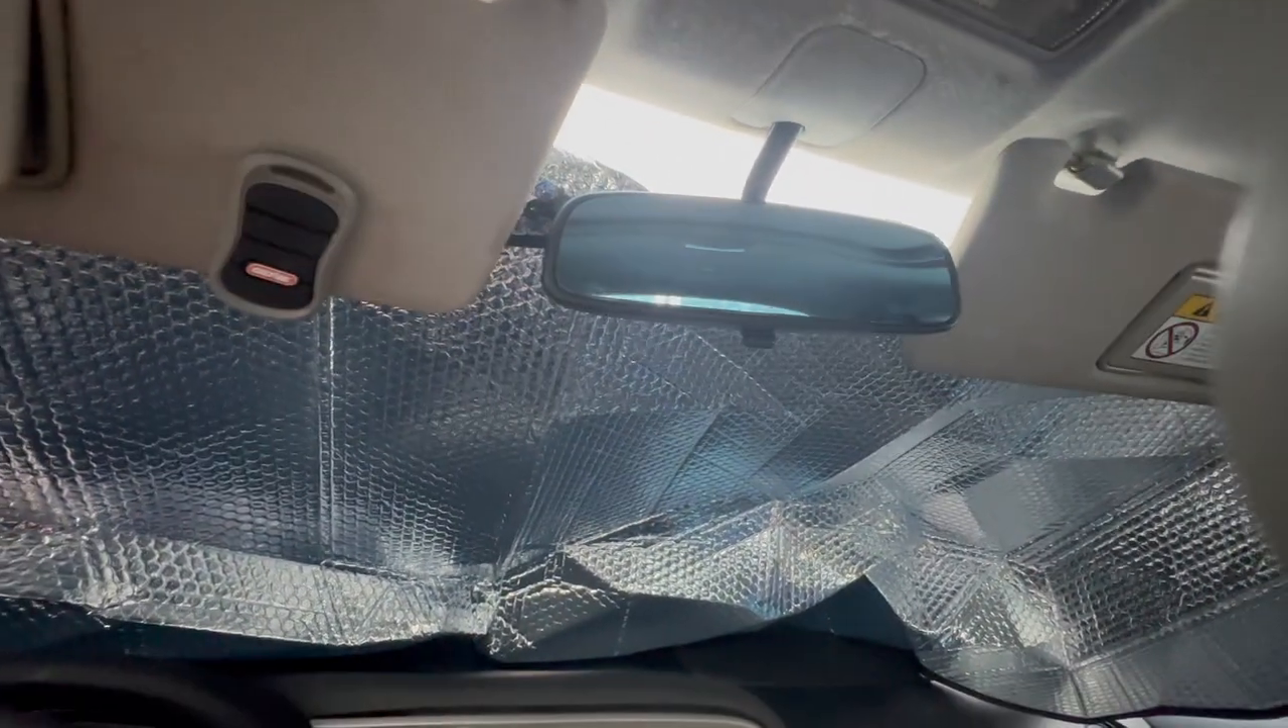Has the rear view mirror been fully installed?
Yes.